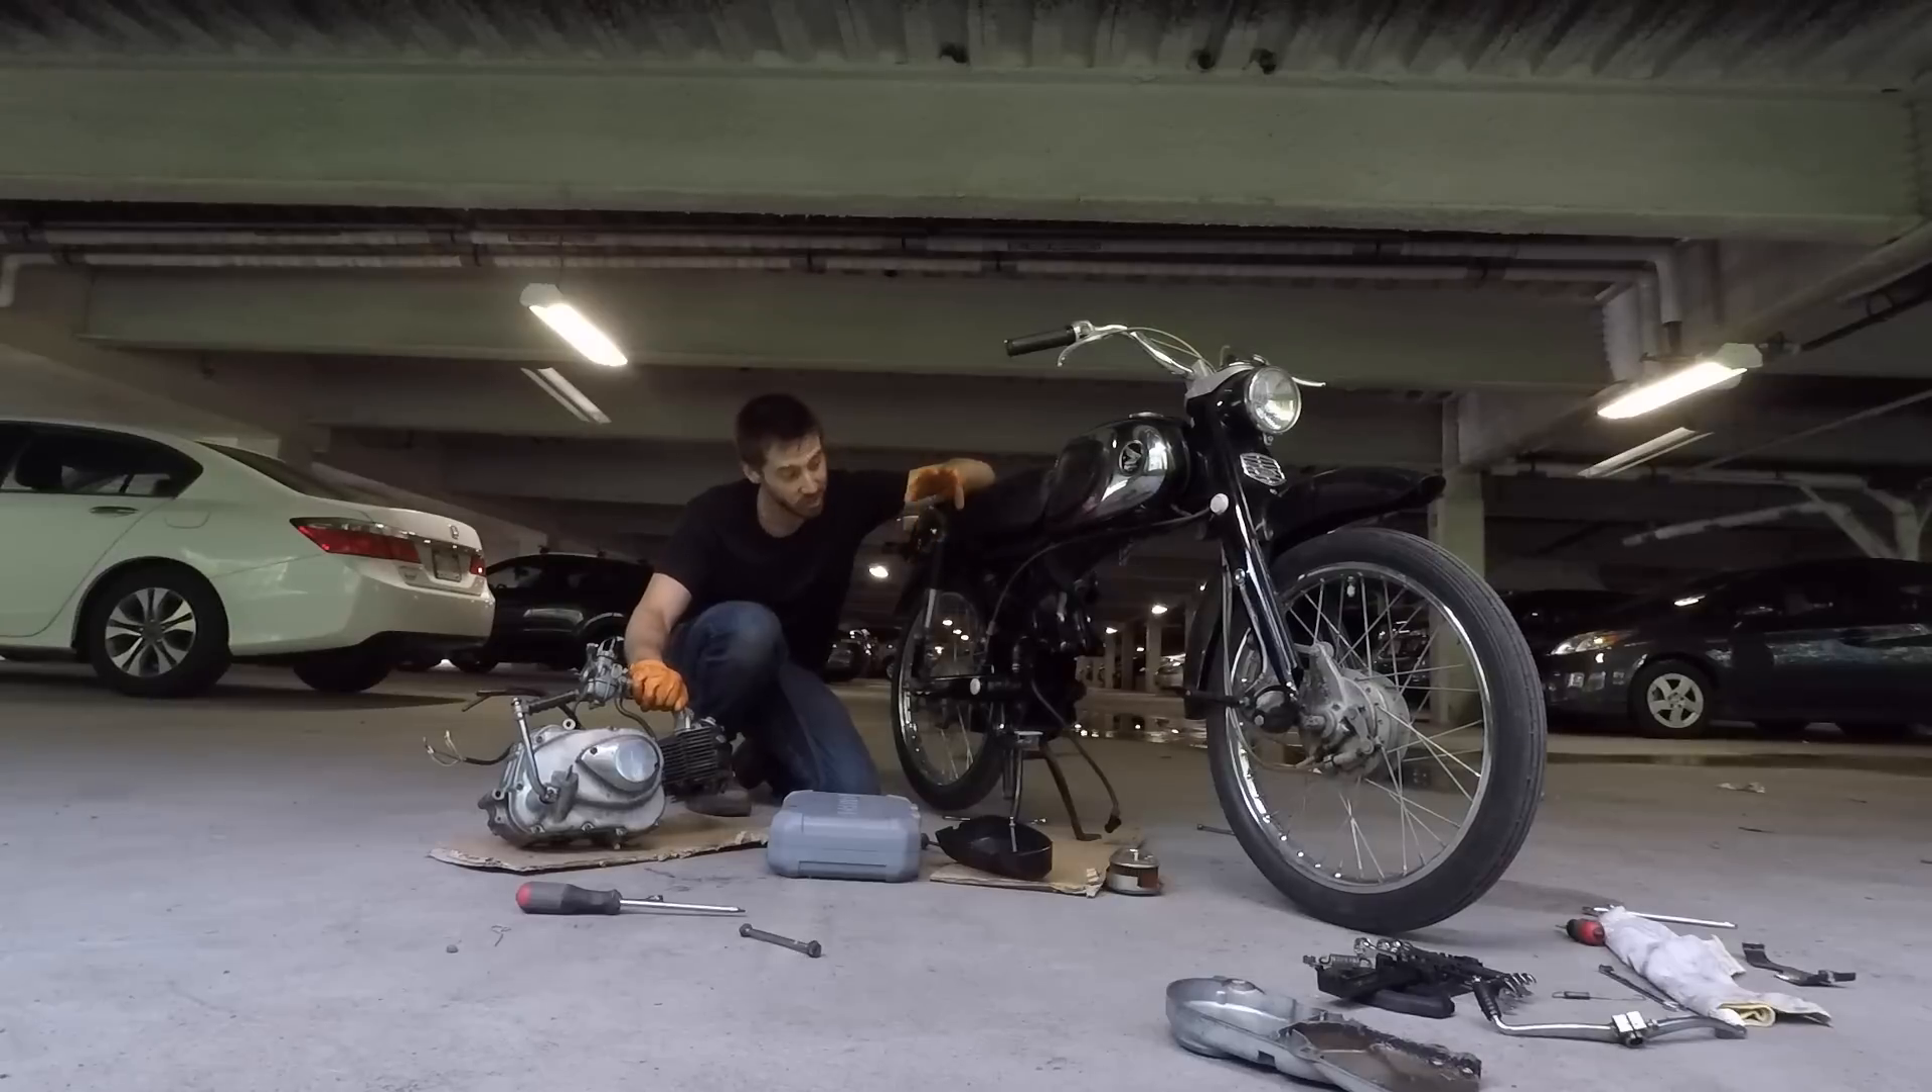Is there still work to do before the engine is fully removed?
No.